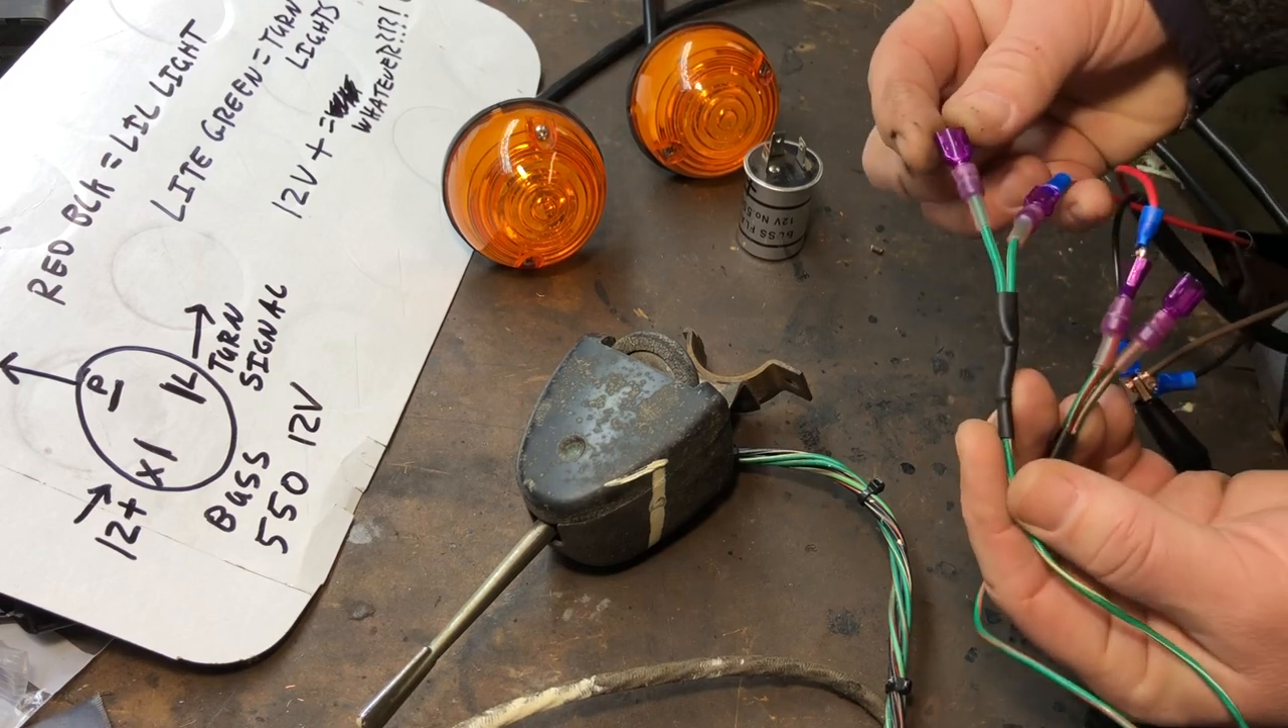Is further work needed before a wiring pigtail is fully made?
No.